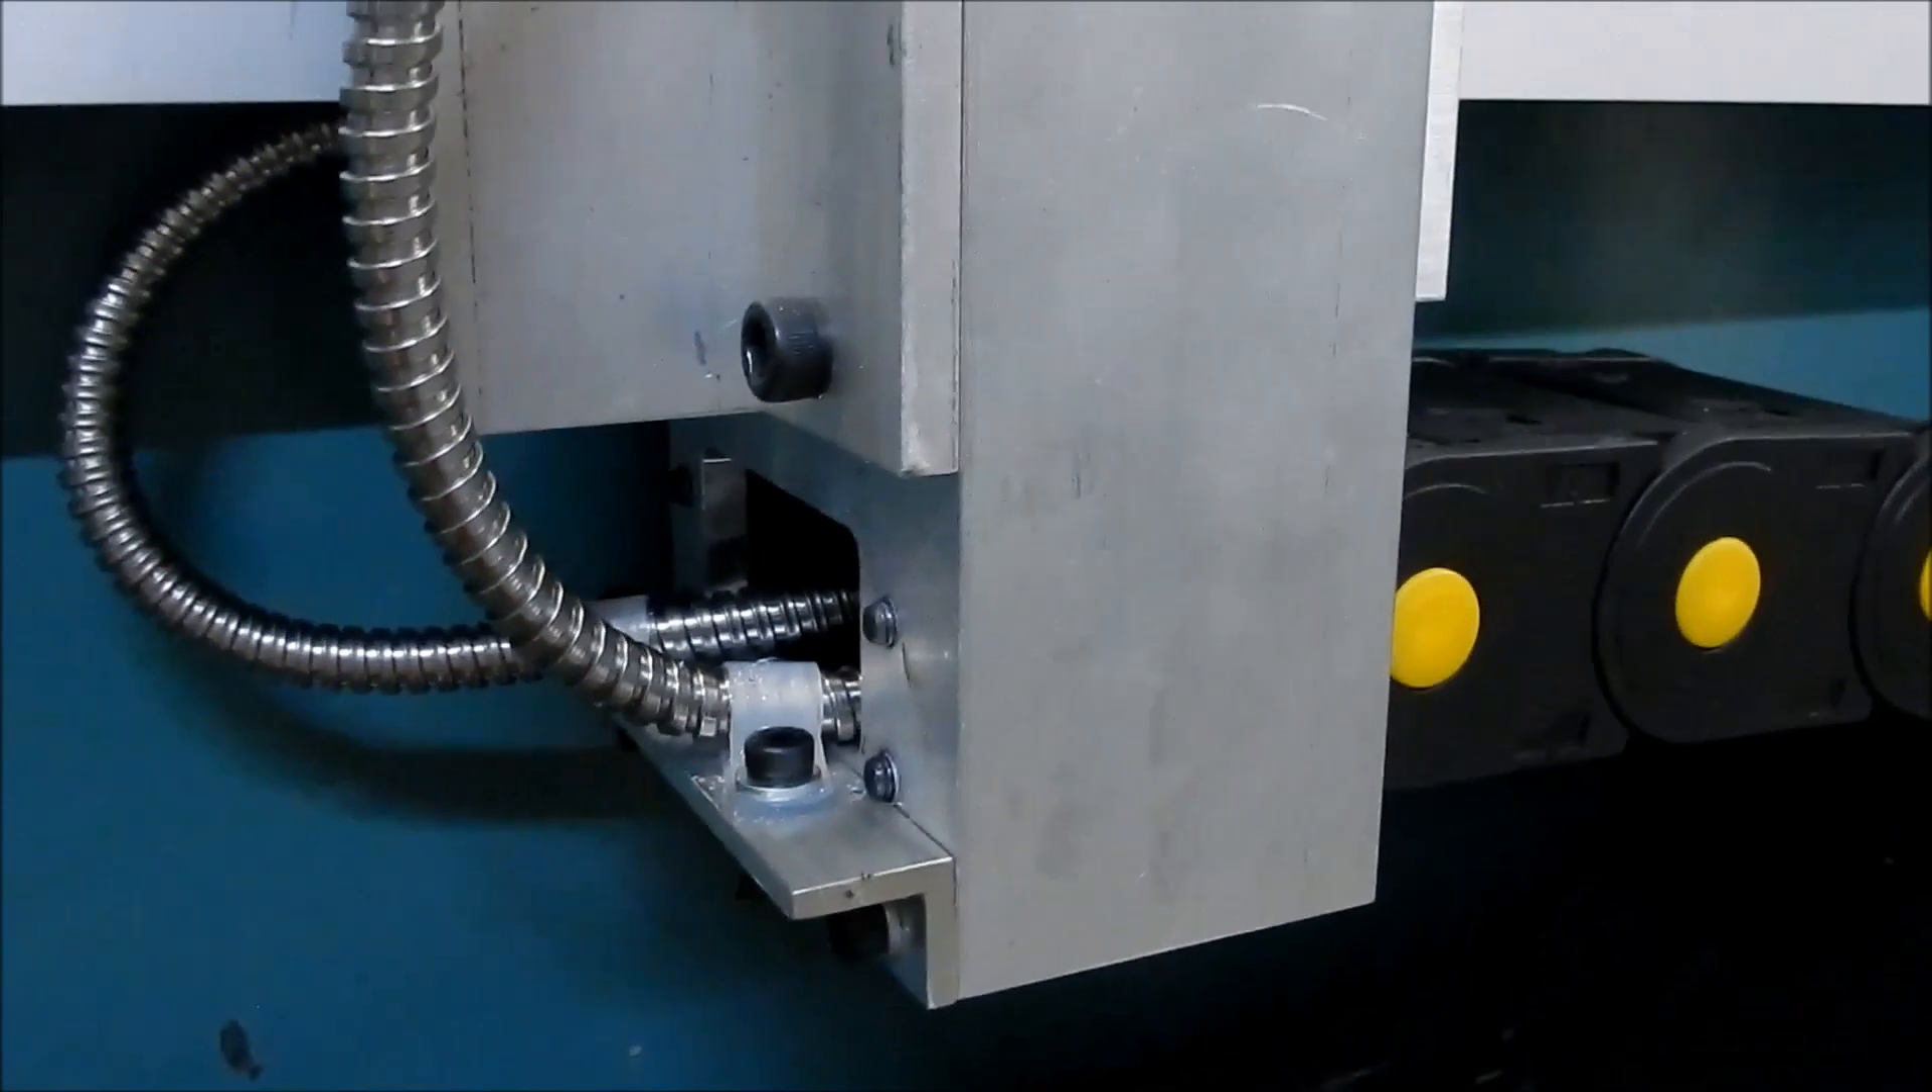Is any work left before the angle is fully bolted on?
No.